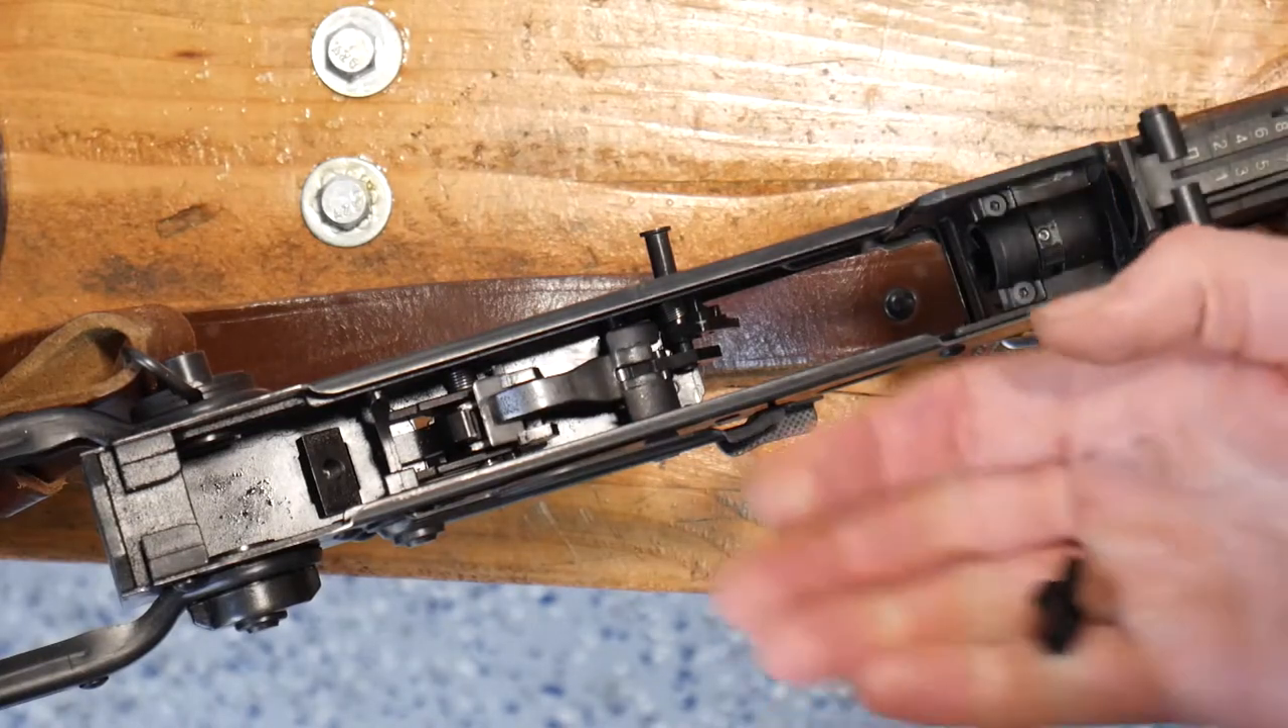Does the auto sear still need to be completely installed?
Yes.